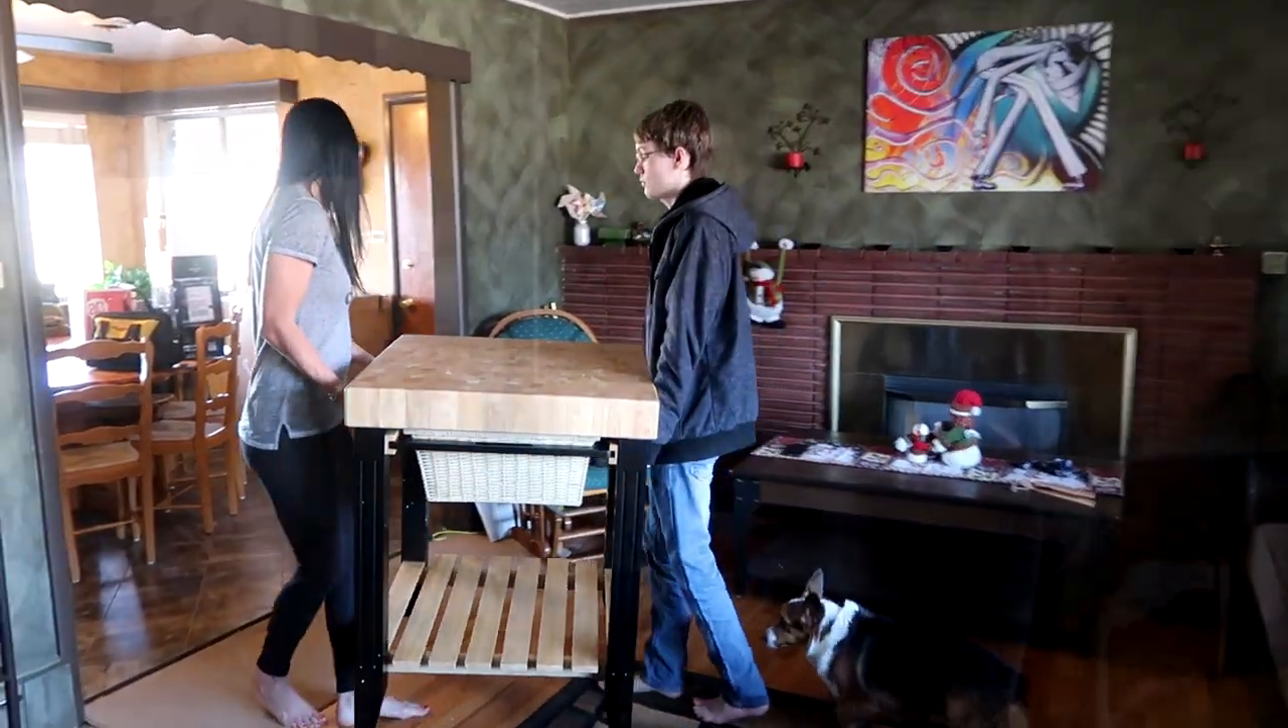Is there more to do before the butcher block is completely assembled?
No.